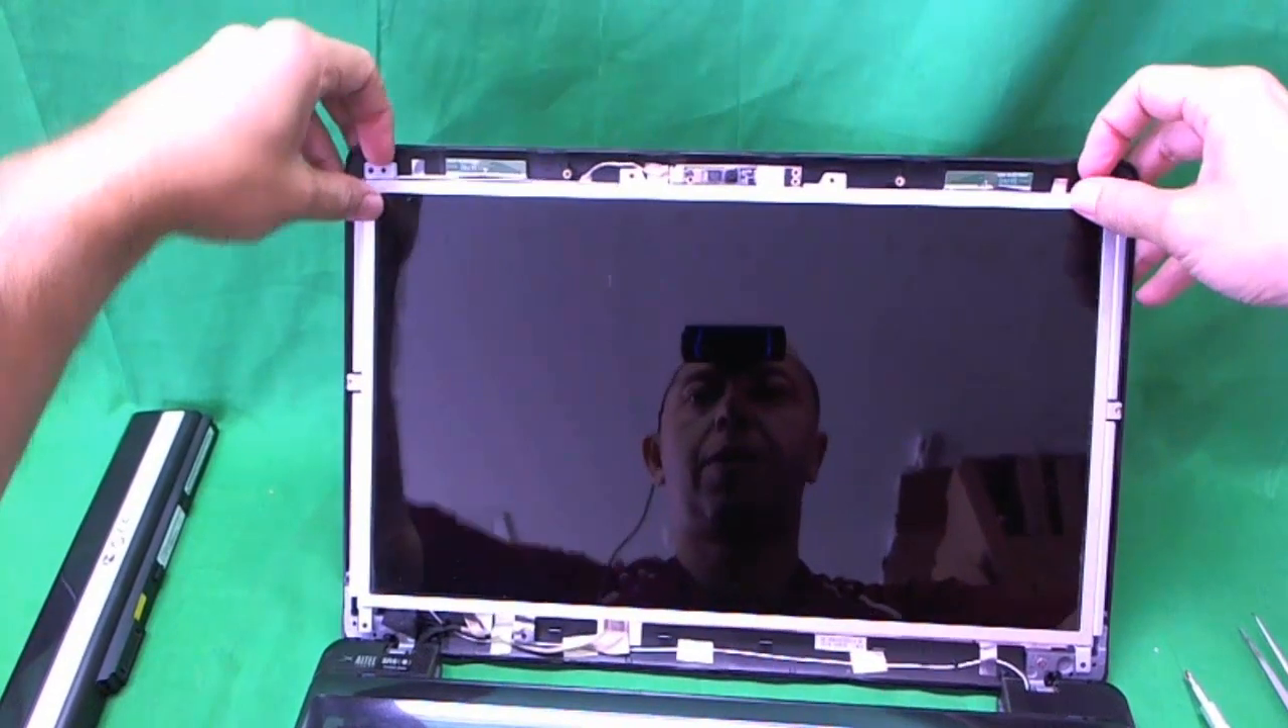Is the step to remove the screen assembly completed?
No.